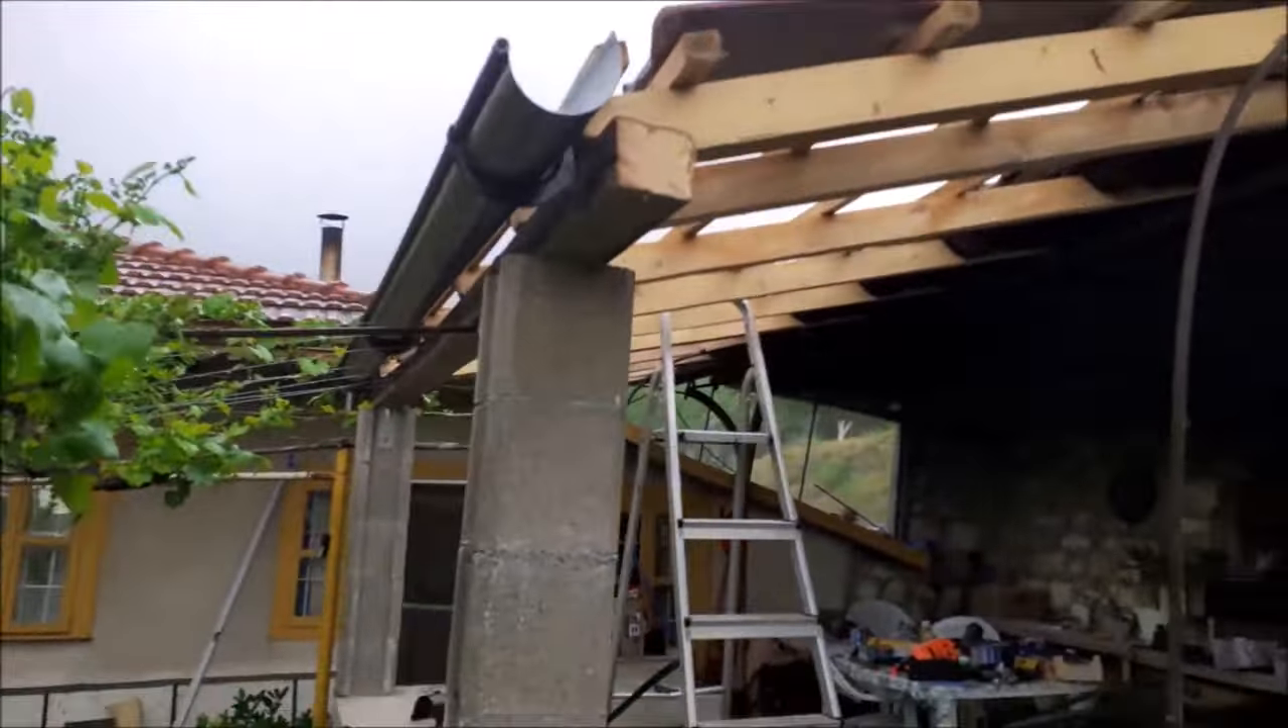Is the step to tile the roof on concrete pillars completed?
No.